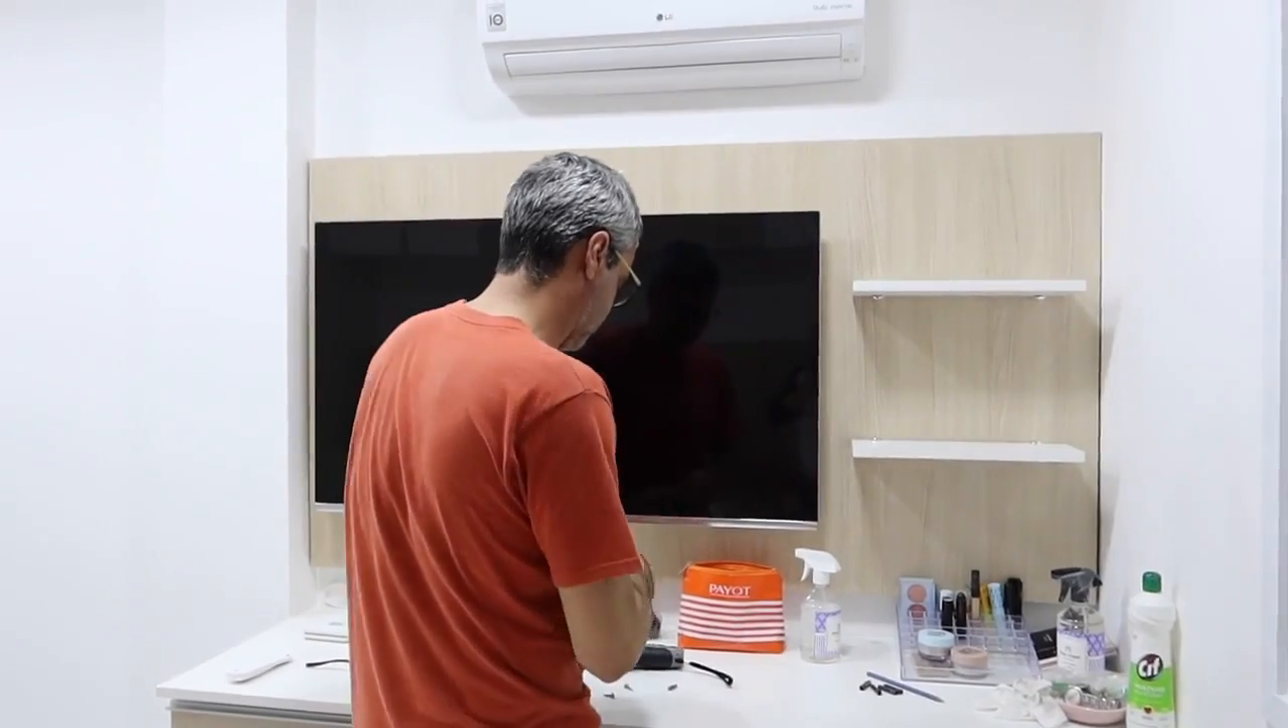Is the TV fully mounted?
Yes.